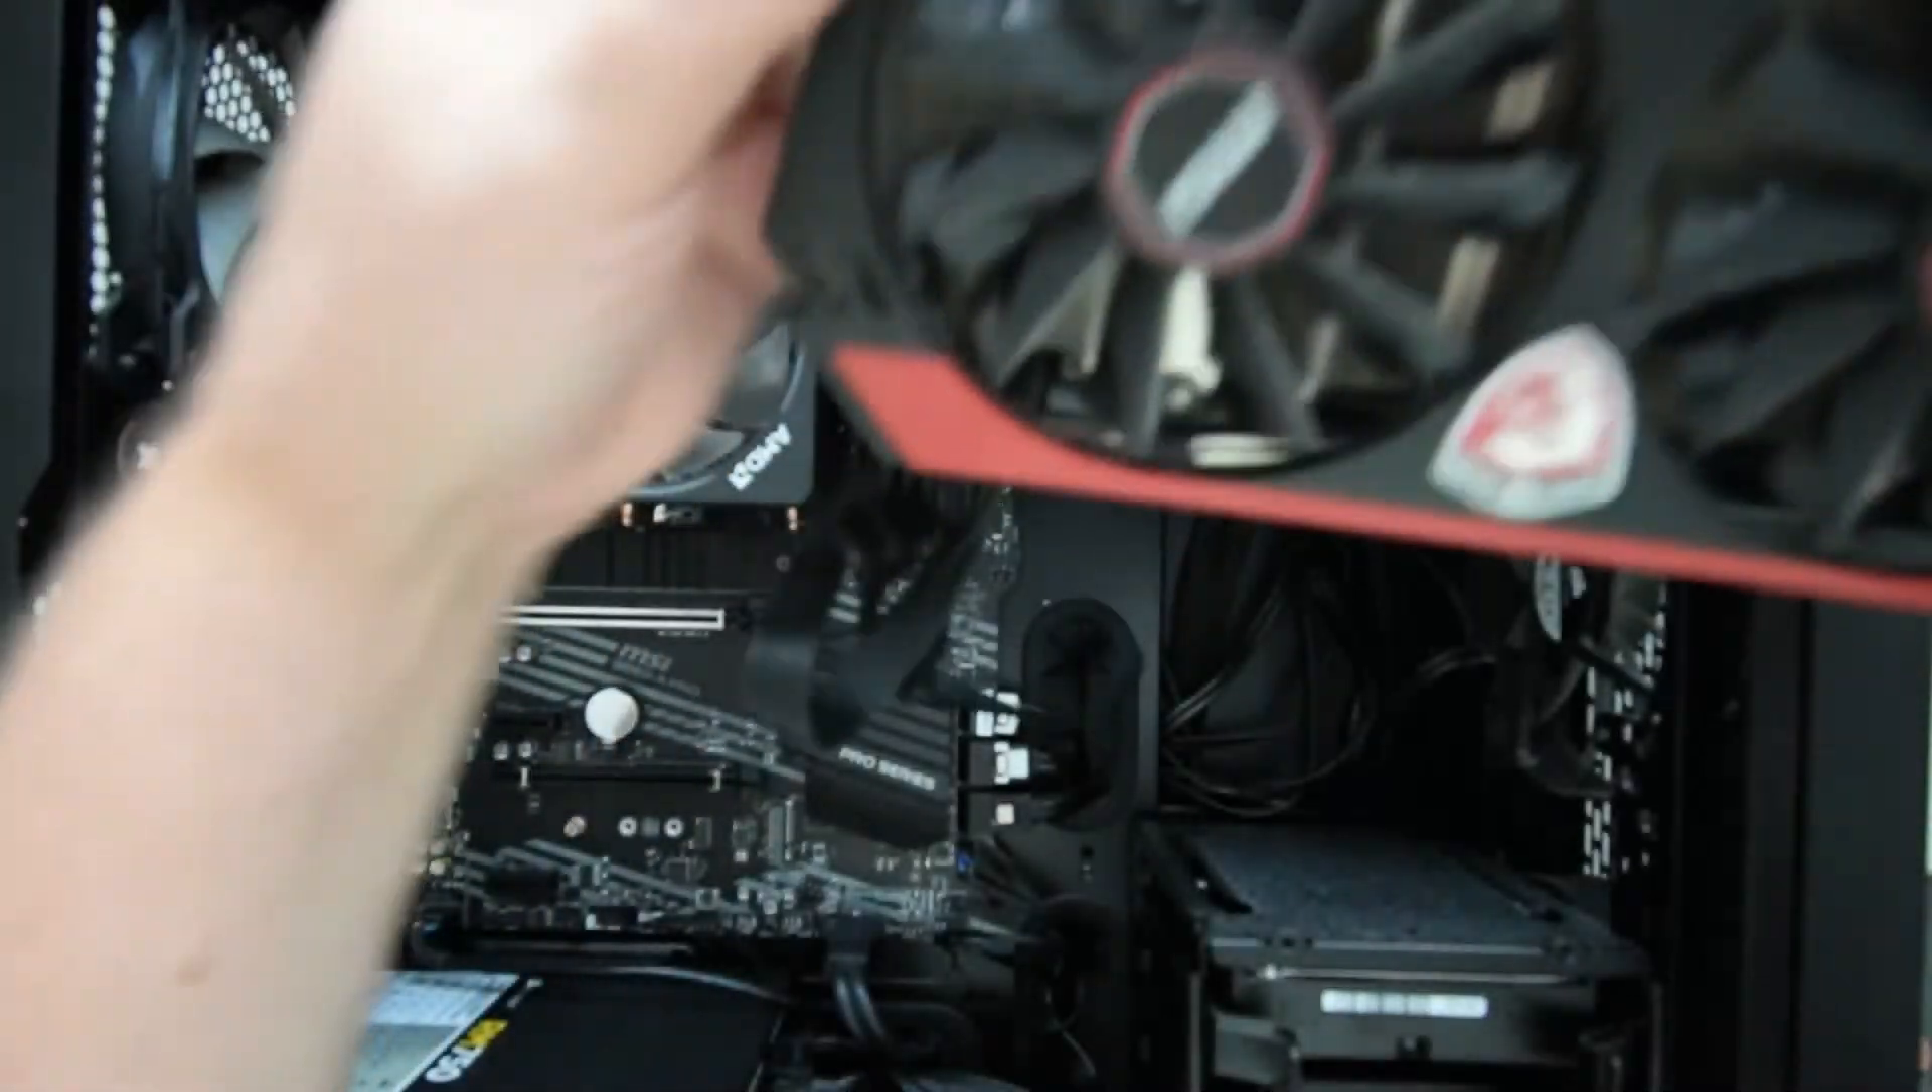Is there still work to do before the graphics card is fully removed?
No.